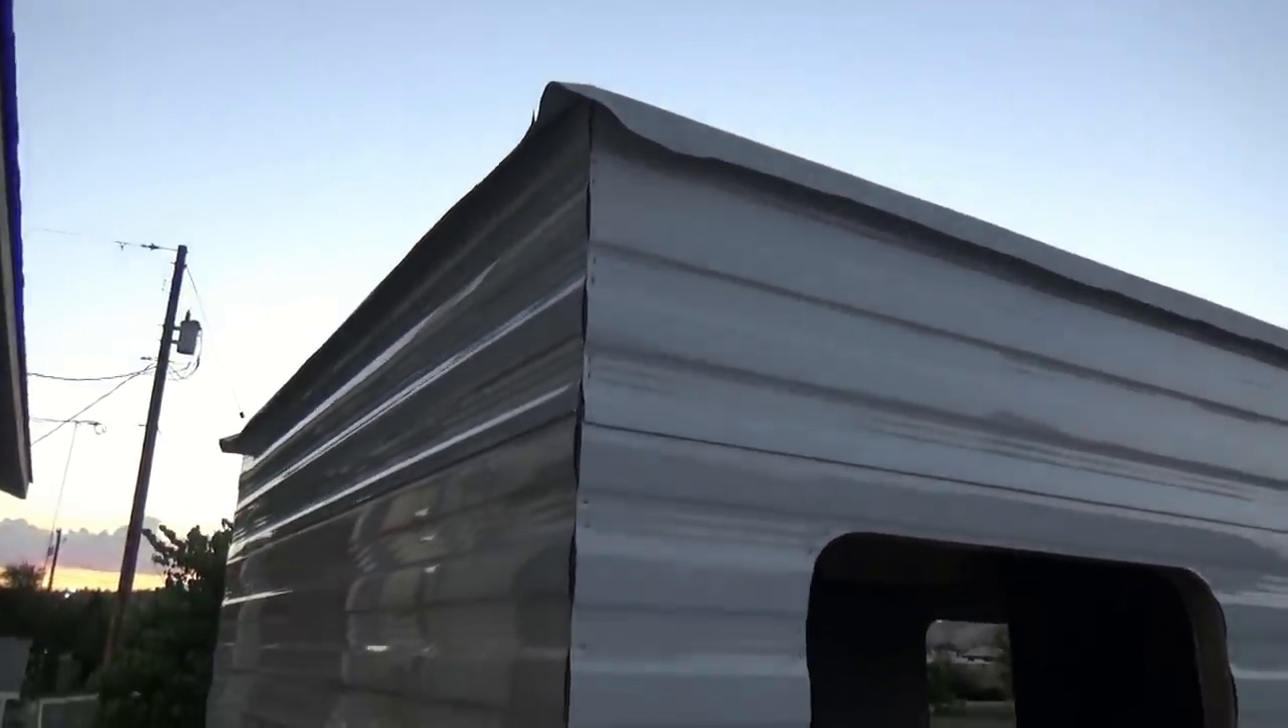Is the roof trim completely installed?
No.